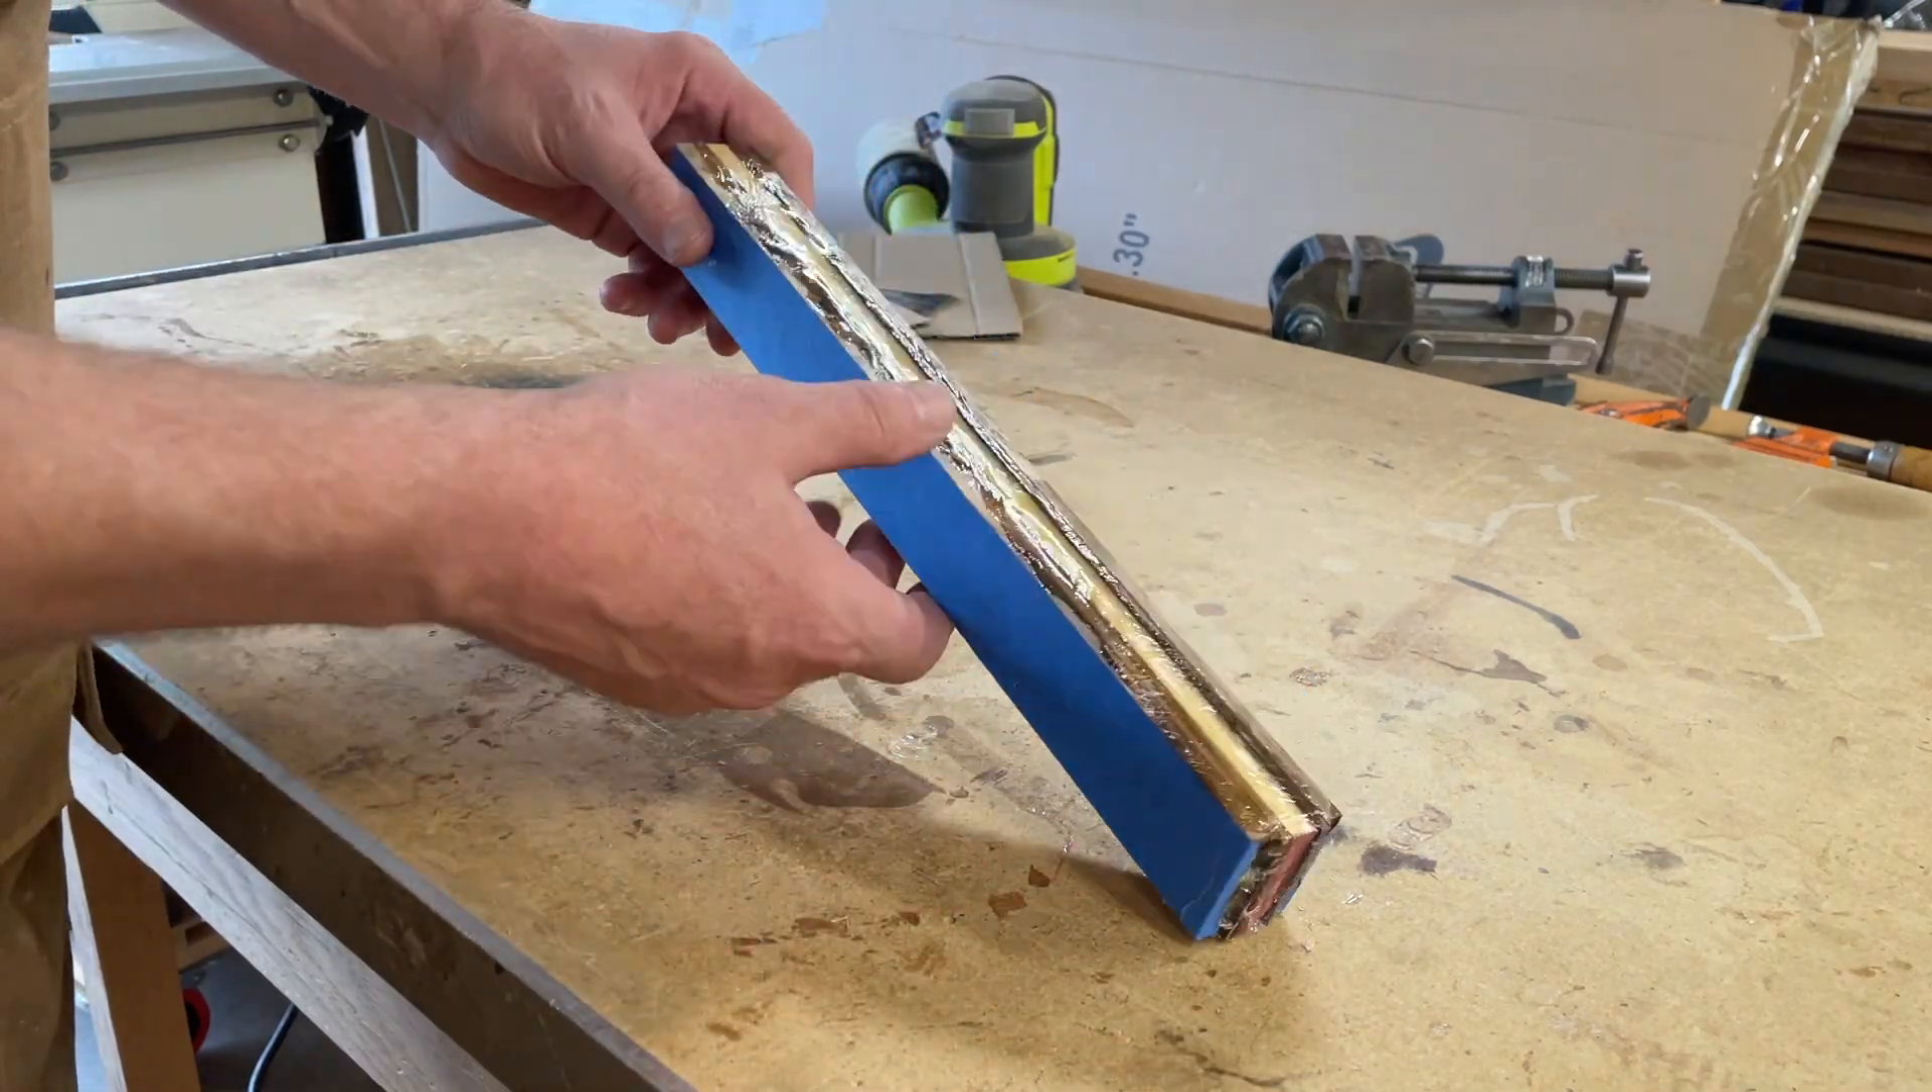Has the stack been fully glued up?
Yes.